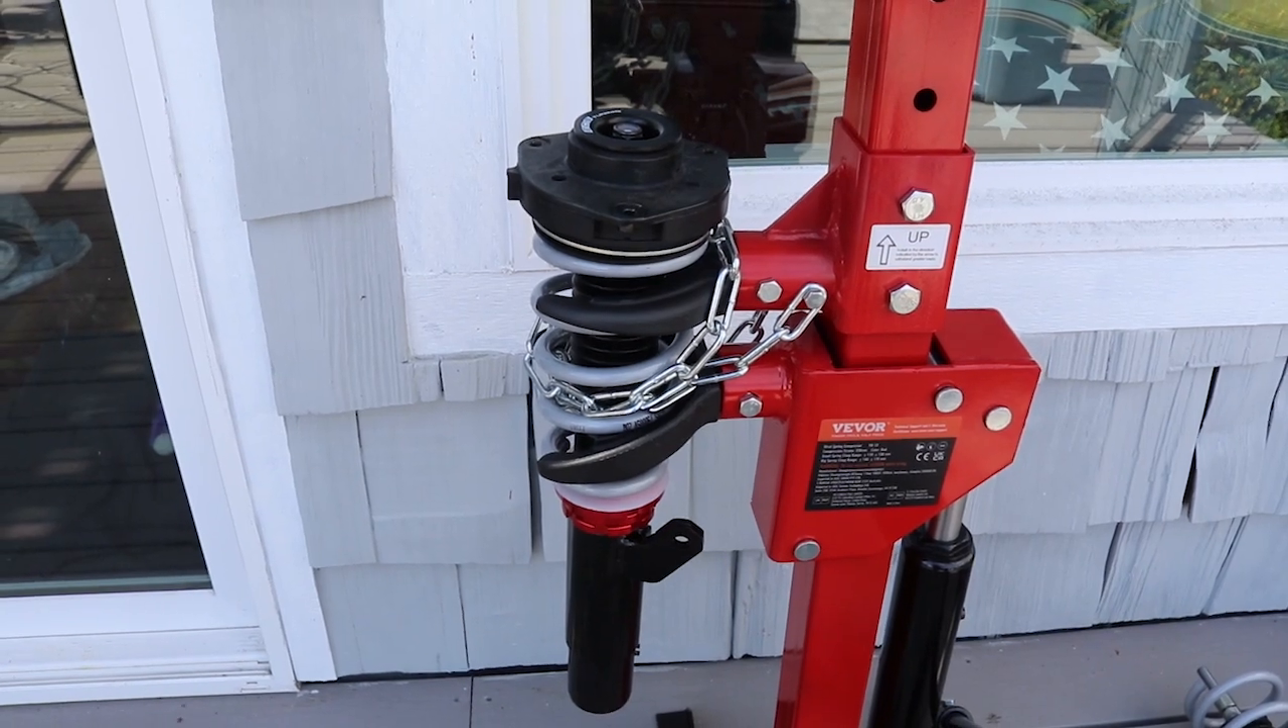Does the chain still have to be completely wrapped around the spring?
No.